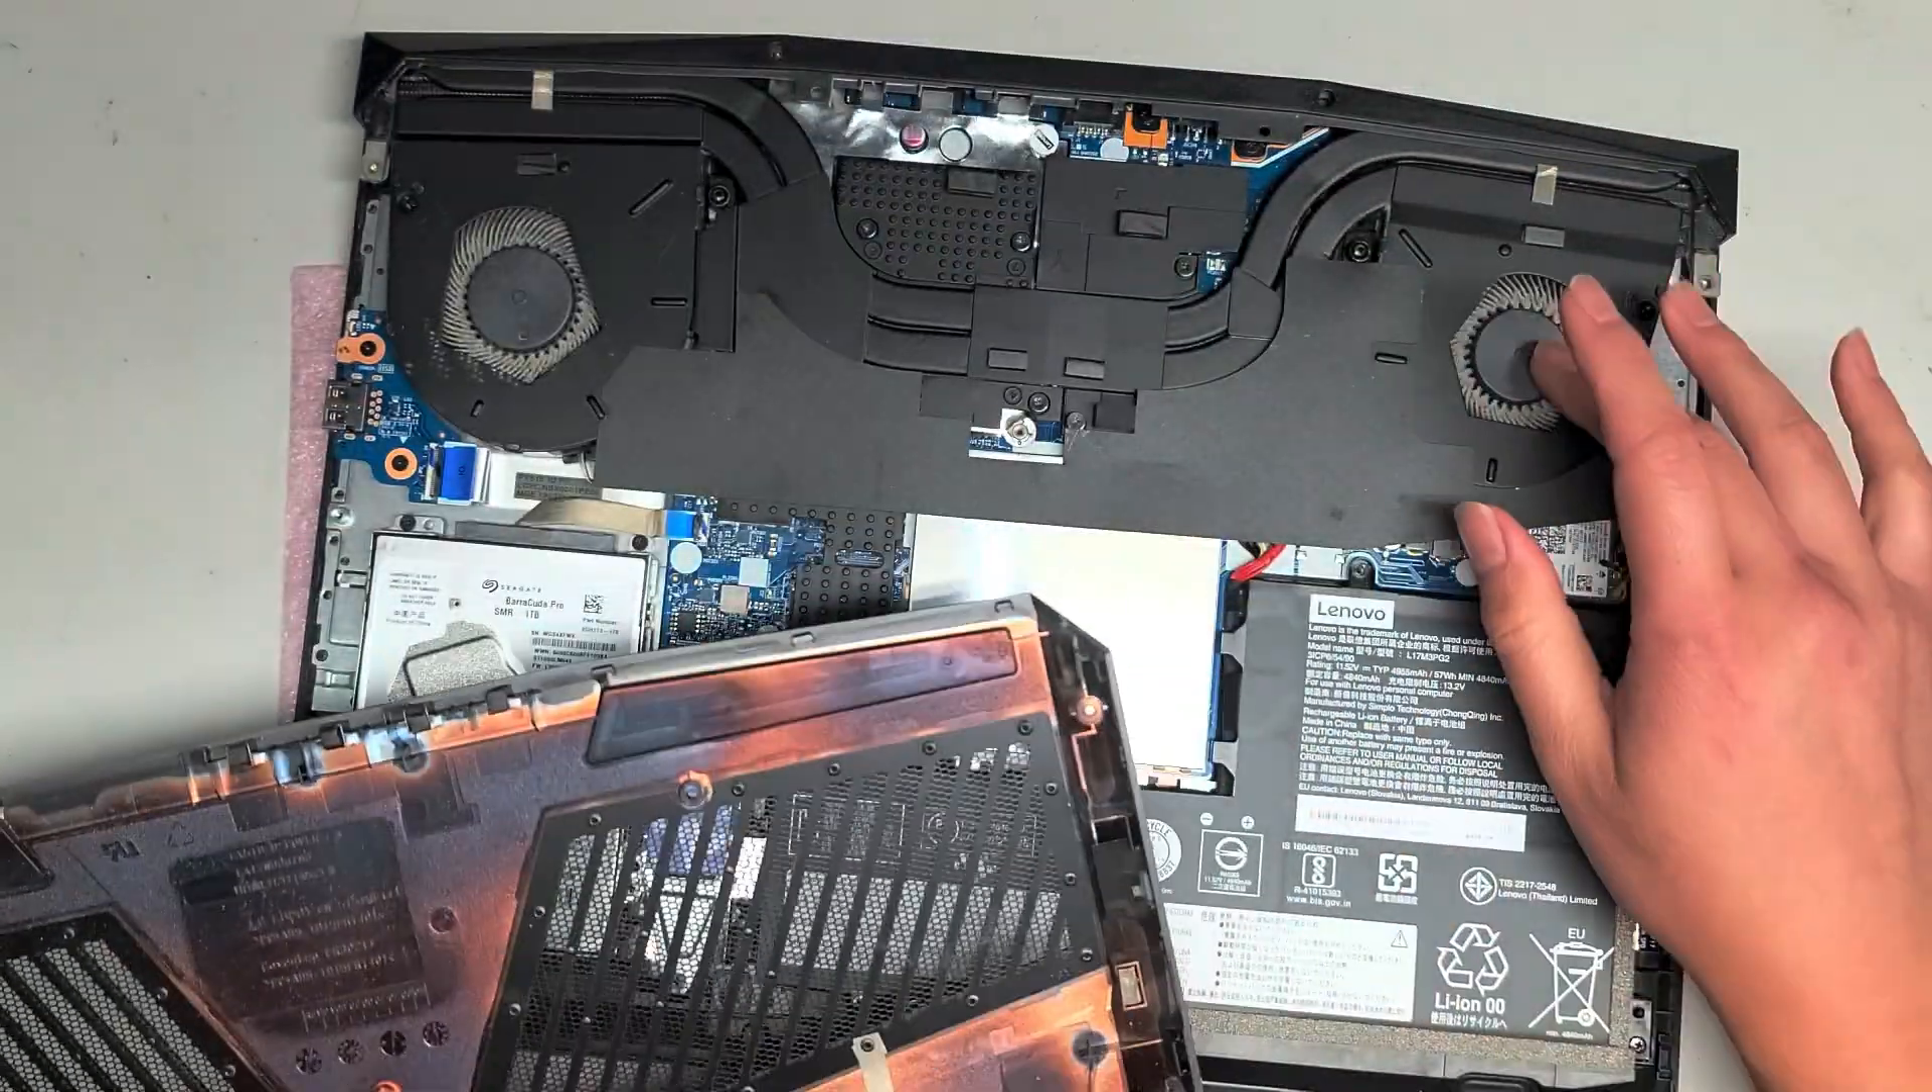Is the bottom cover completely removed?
Yes.